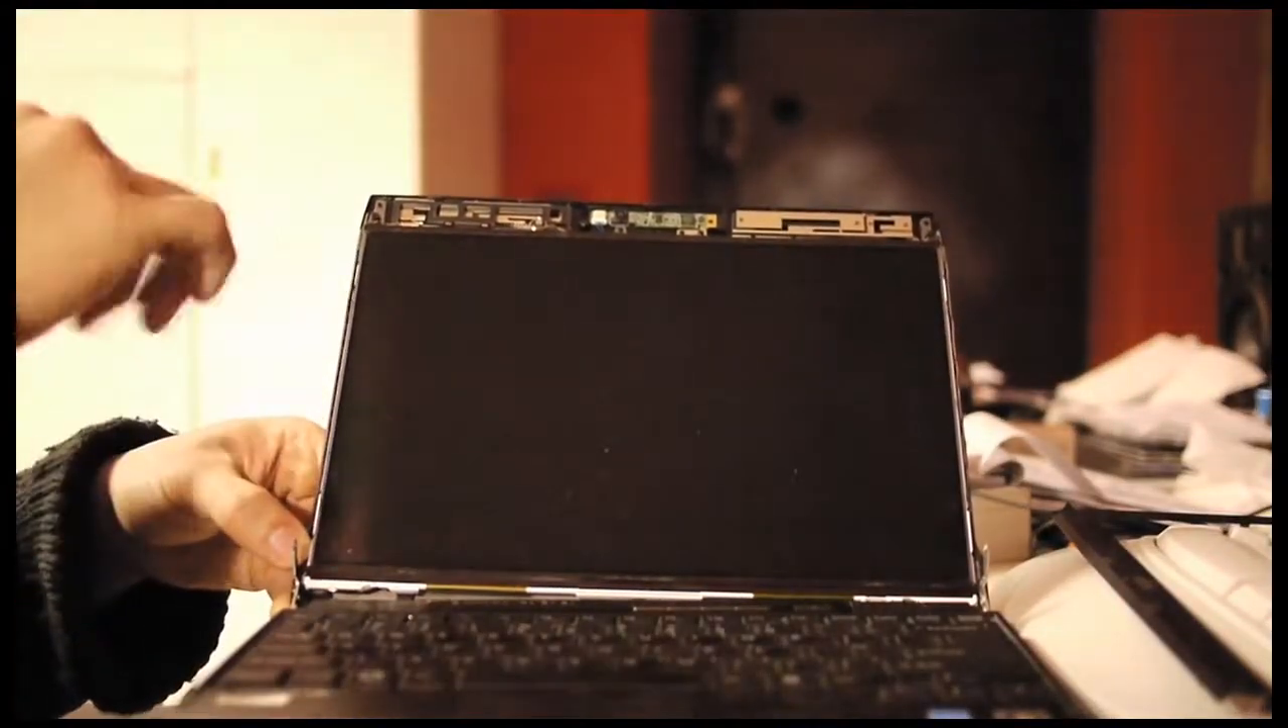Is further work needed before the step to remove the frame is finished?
No.